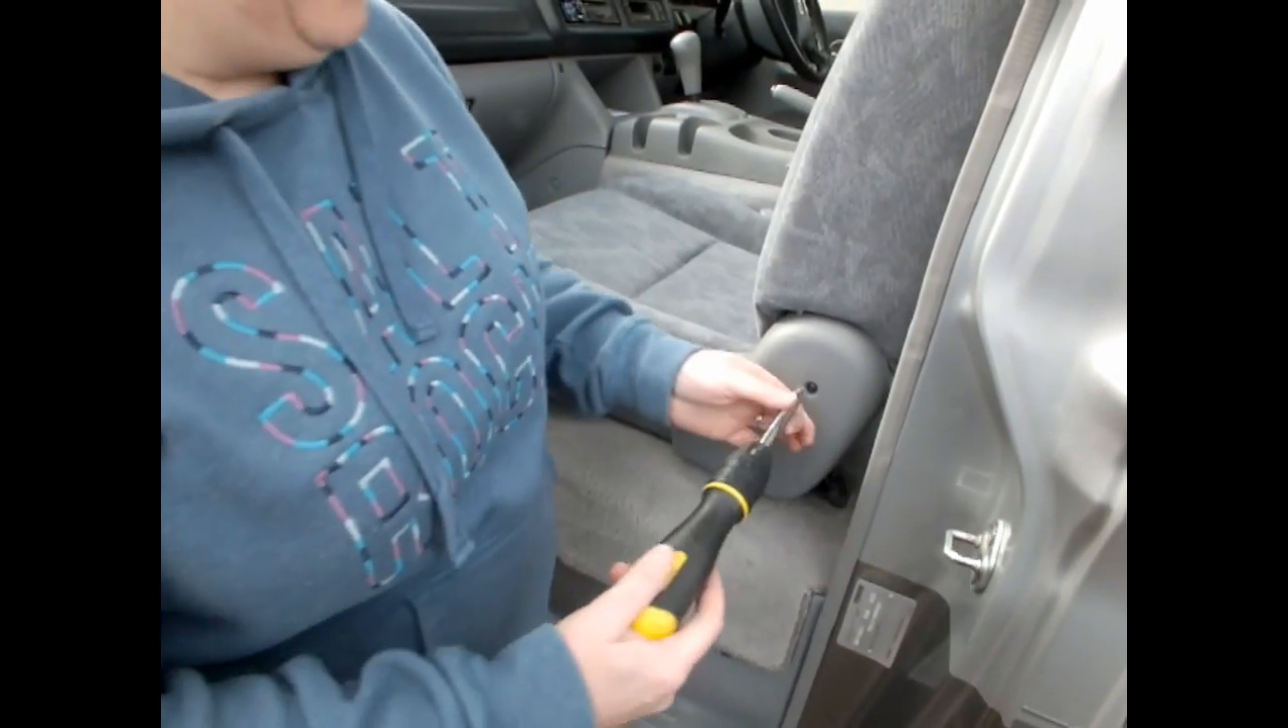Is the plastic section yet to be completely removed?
Yes.